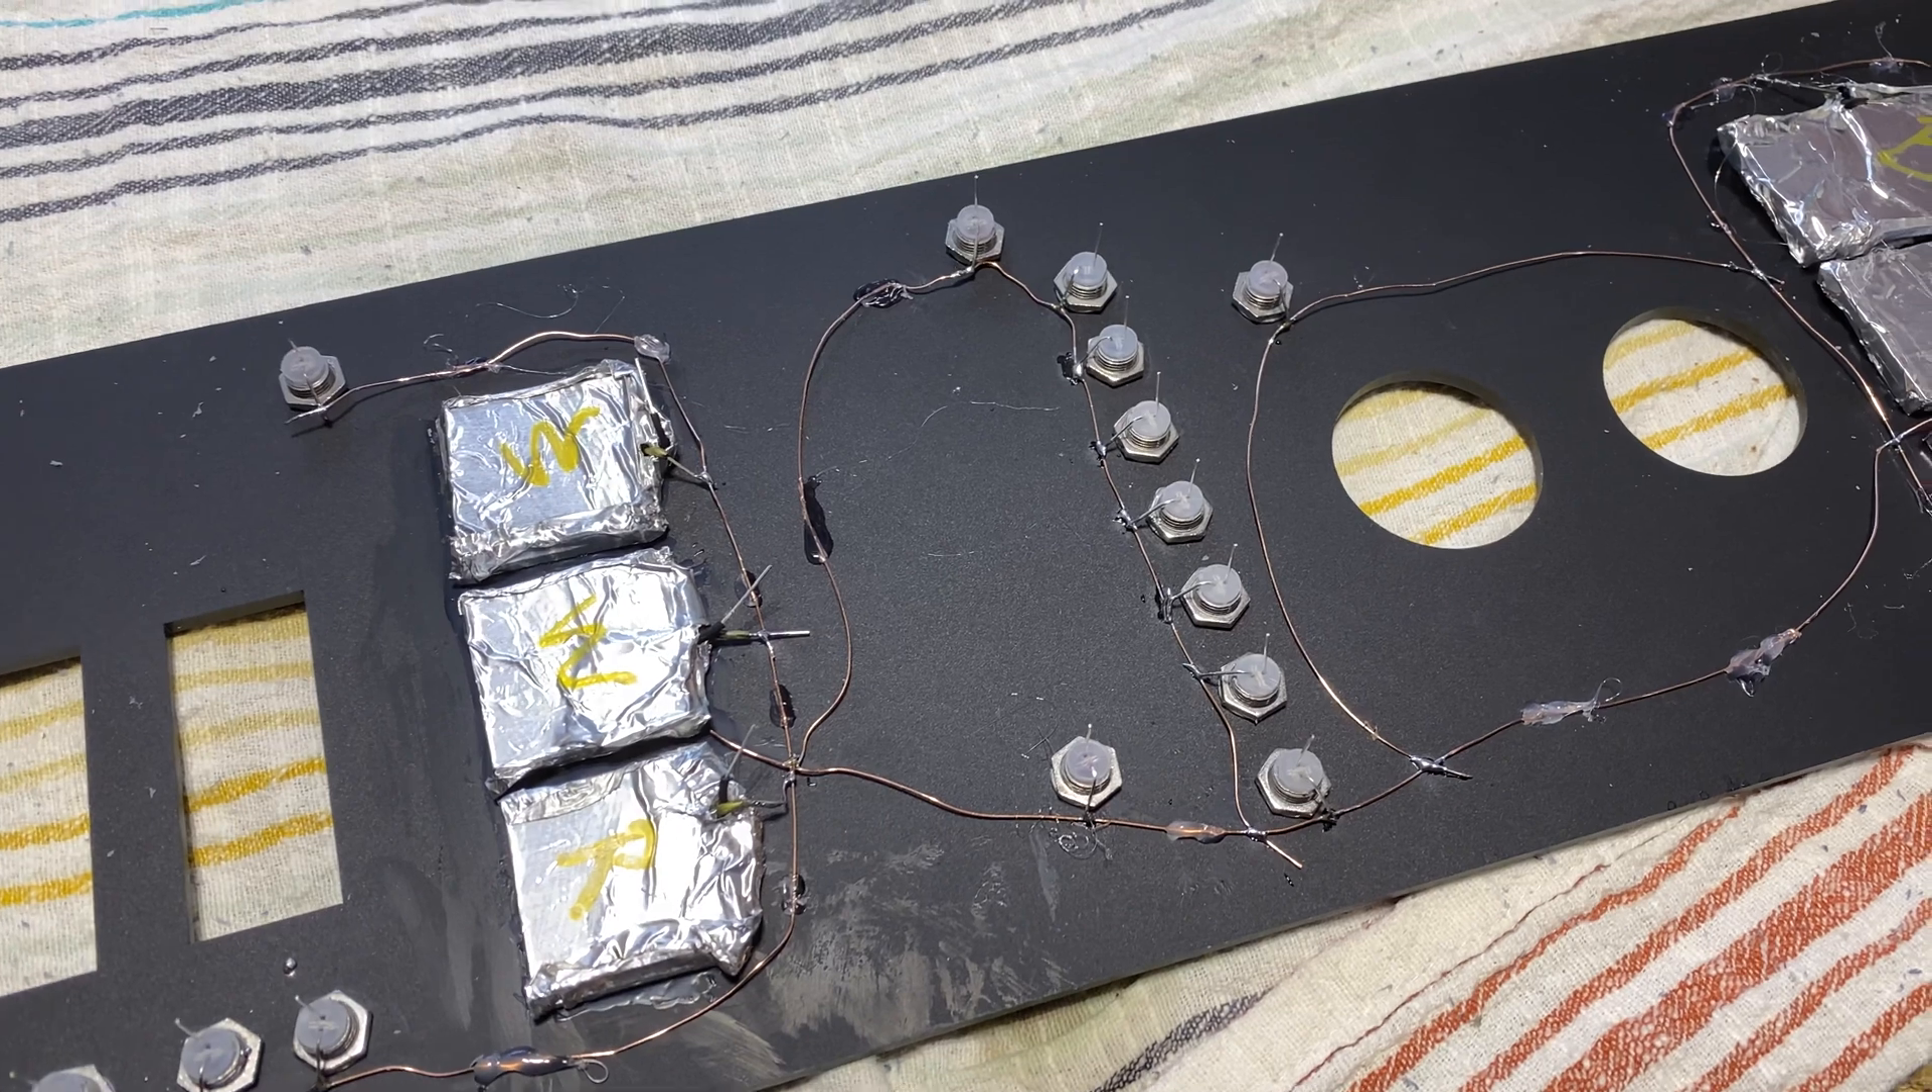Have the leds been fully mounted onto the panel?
Yes.